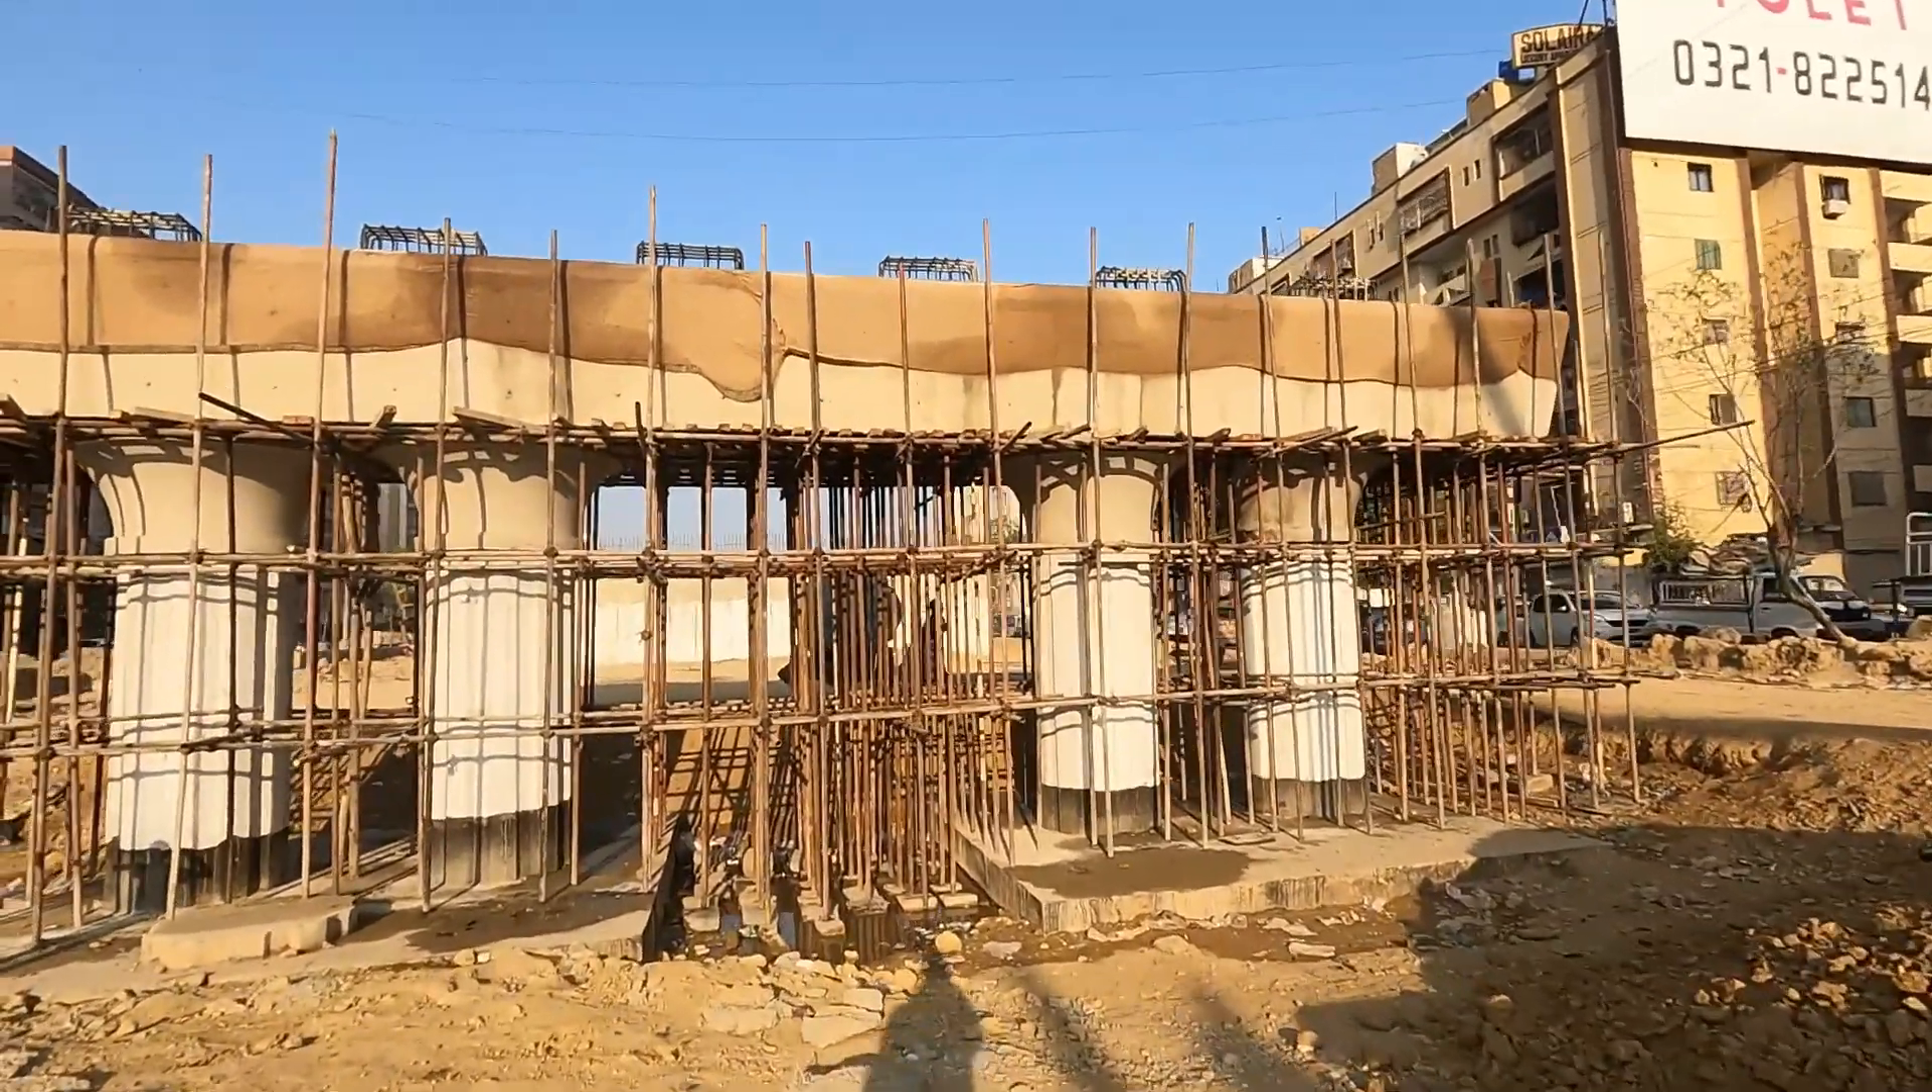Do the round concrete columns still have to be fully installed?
No.